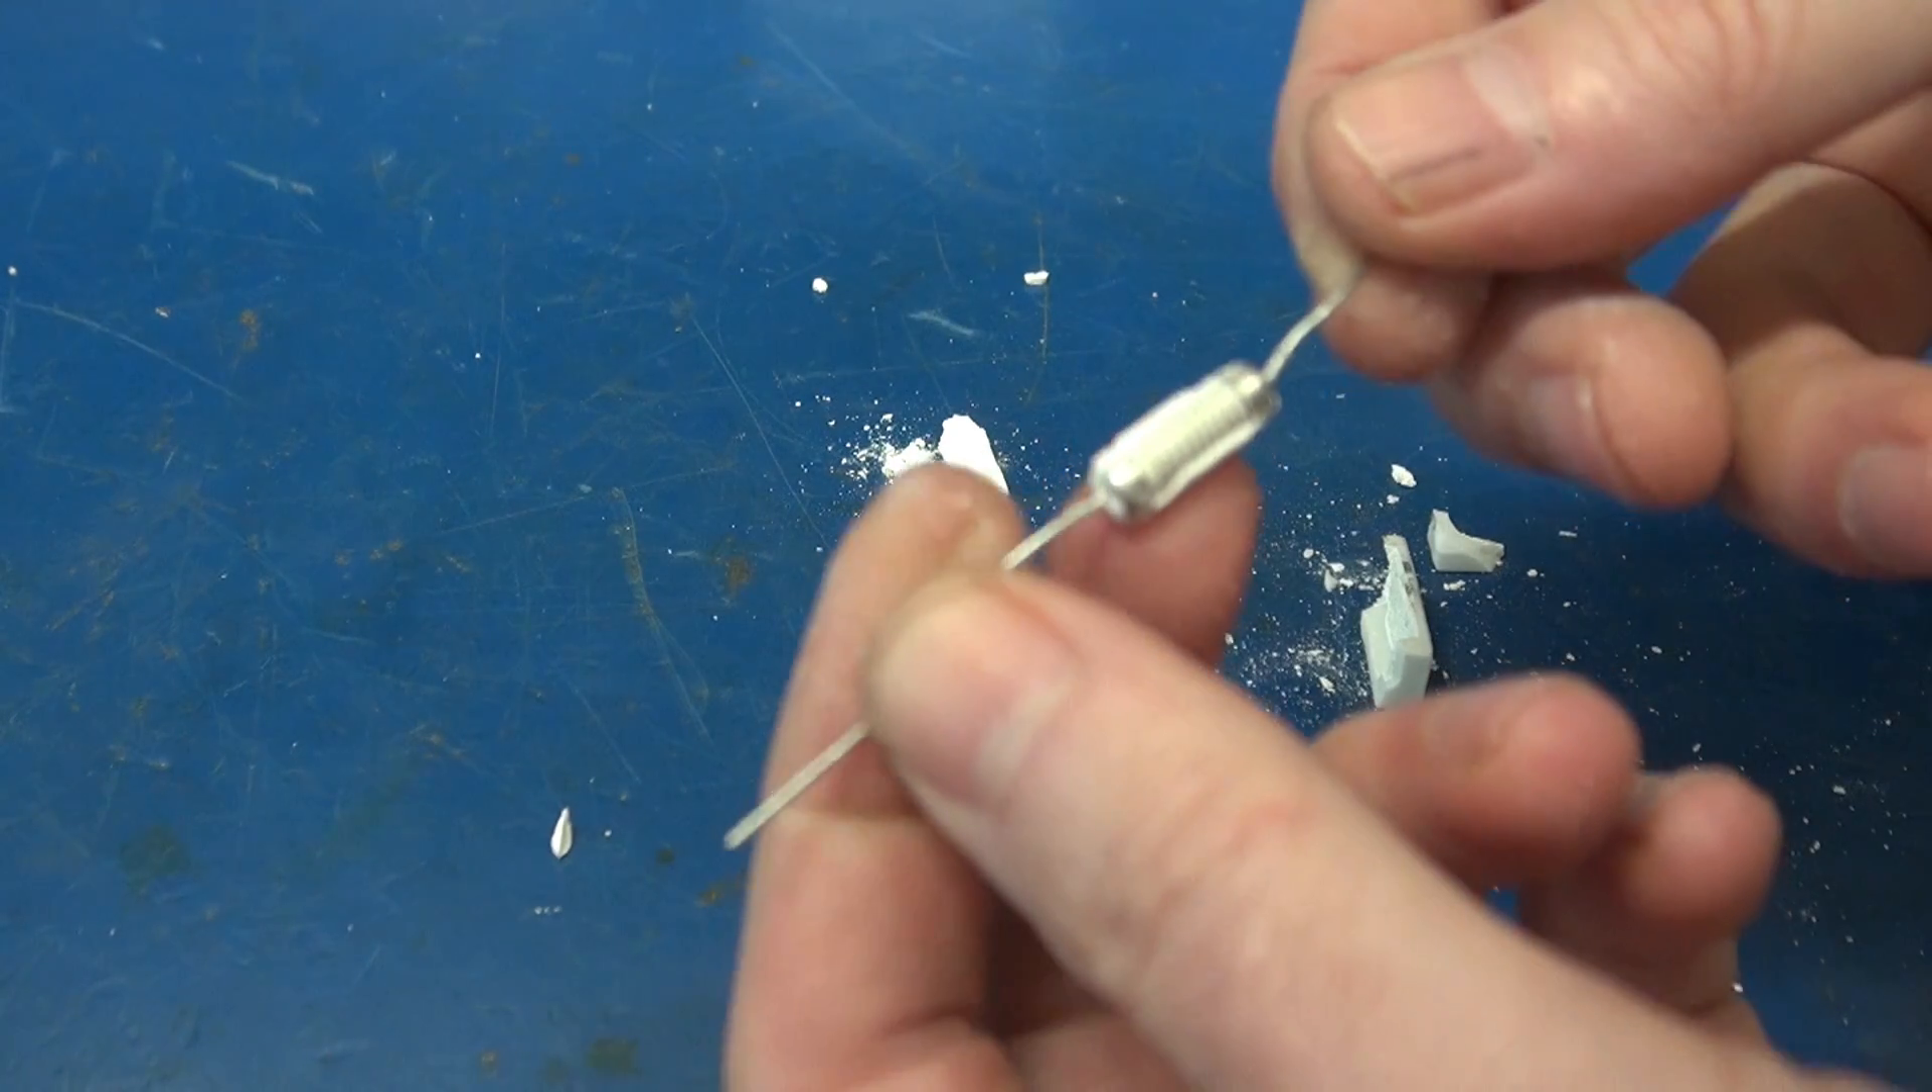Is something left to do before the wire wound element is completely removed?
No.